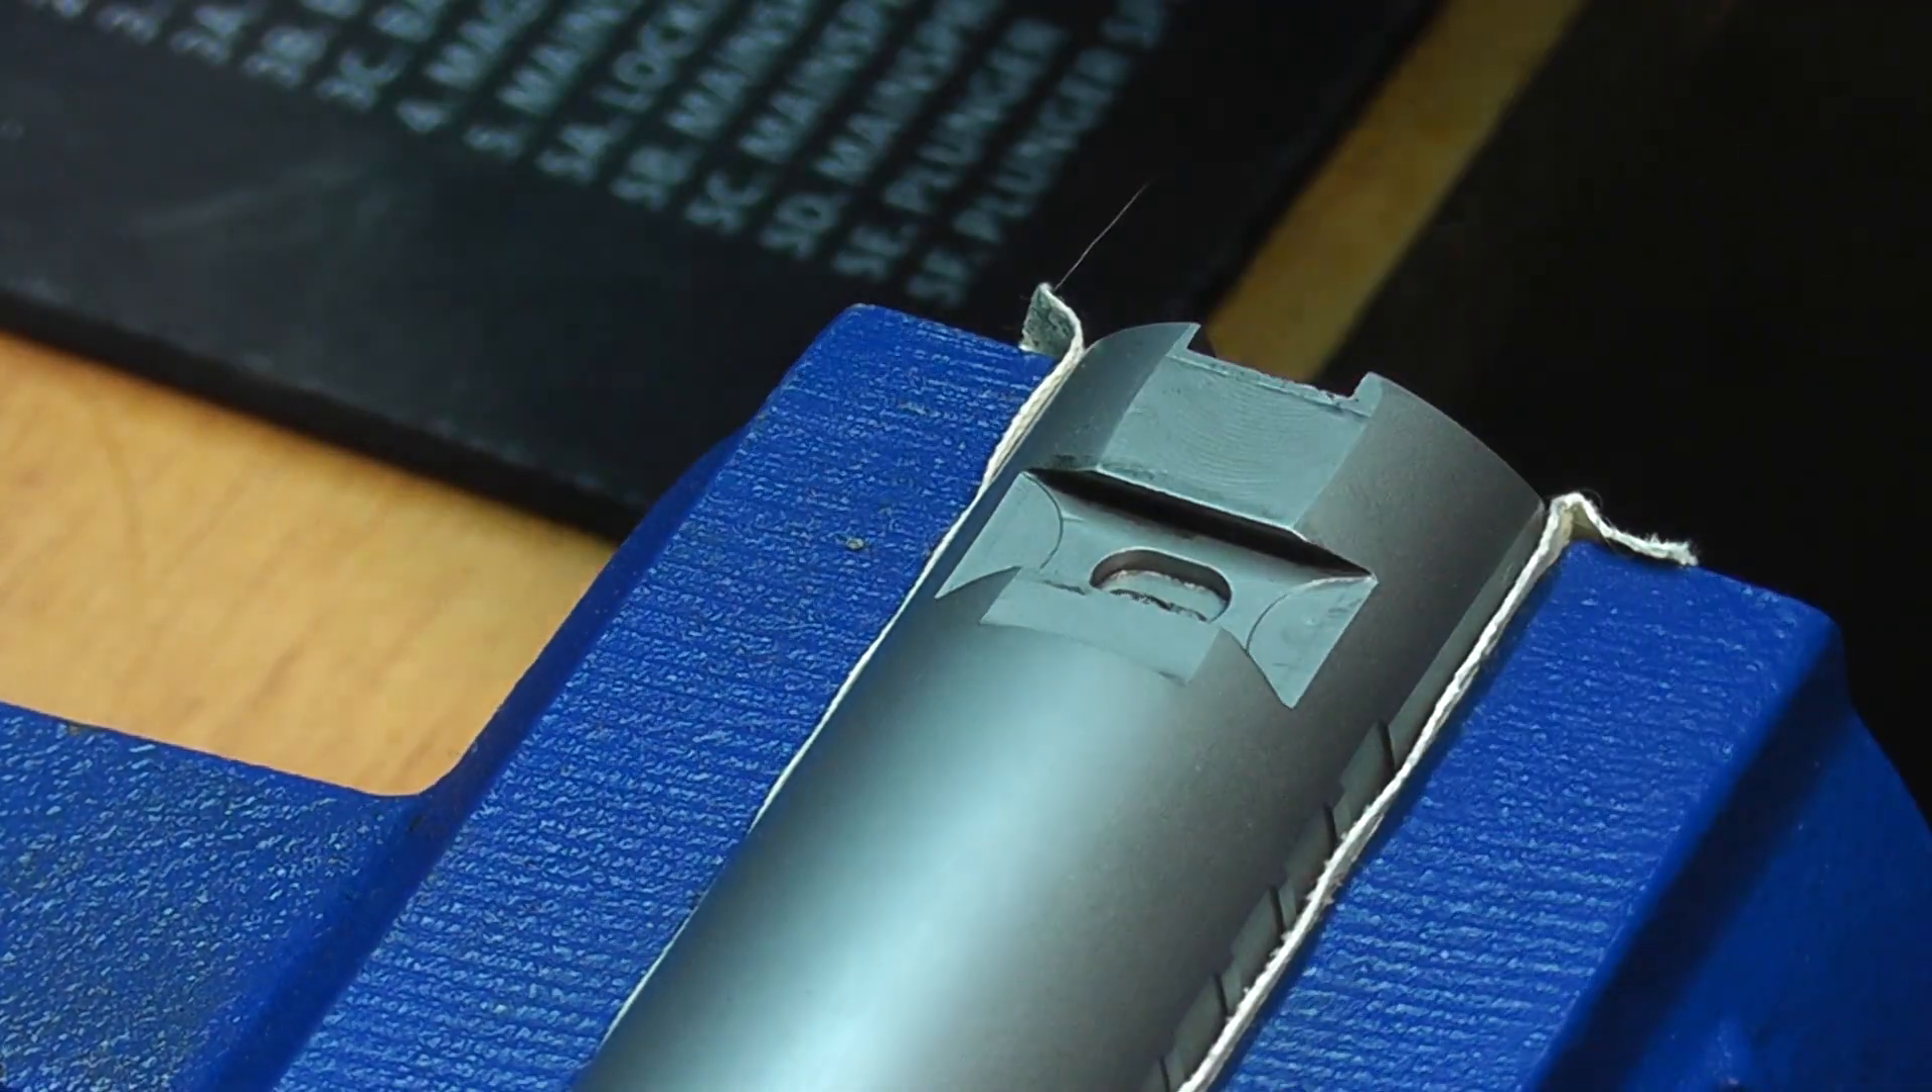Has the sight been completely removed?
Yes.